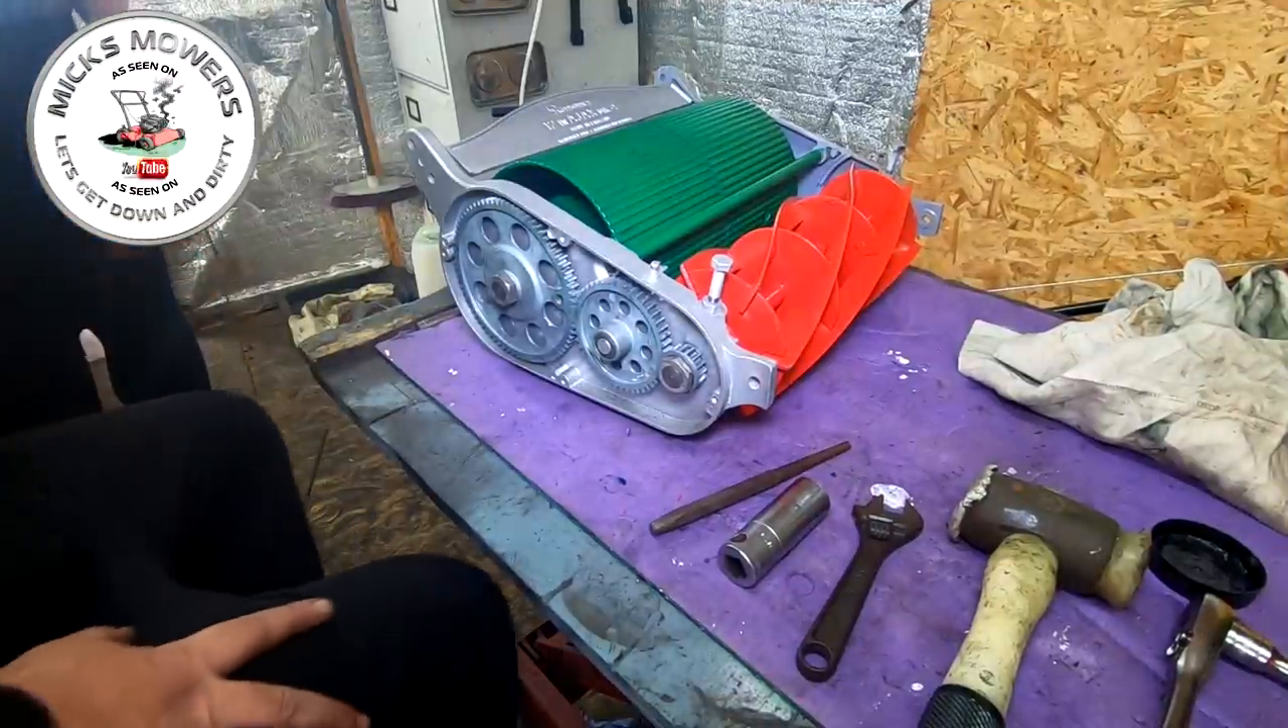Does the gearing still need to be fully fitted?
No.